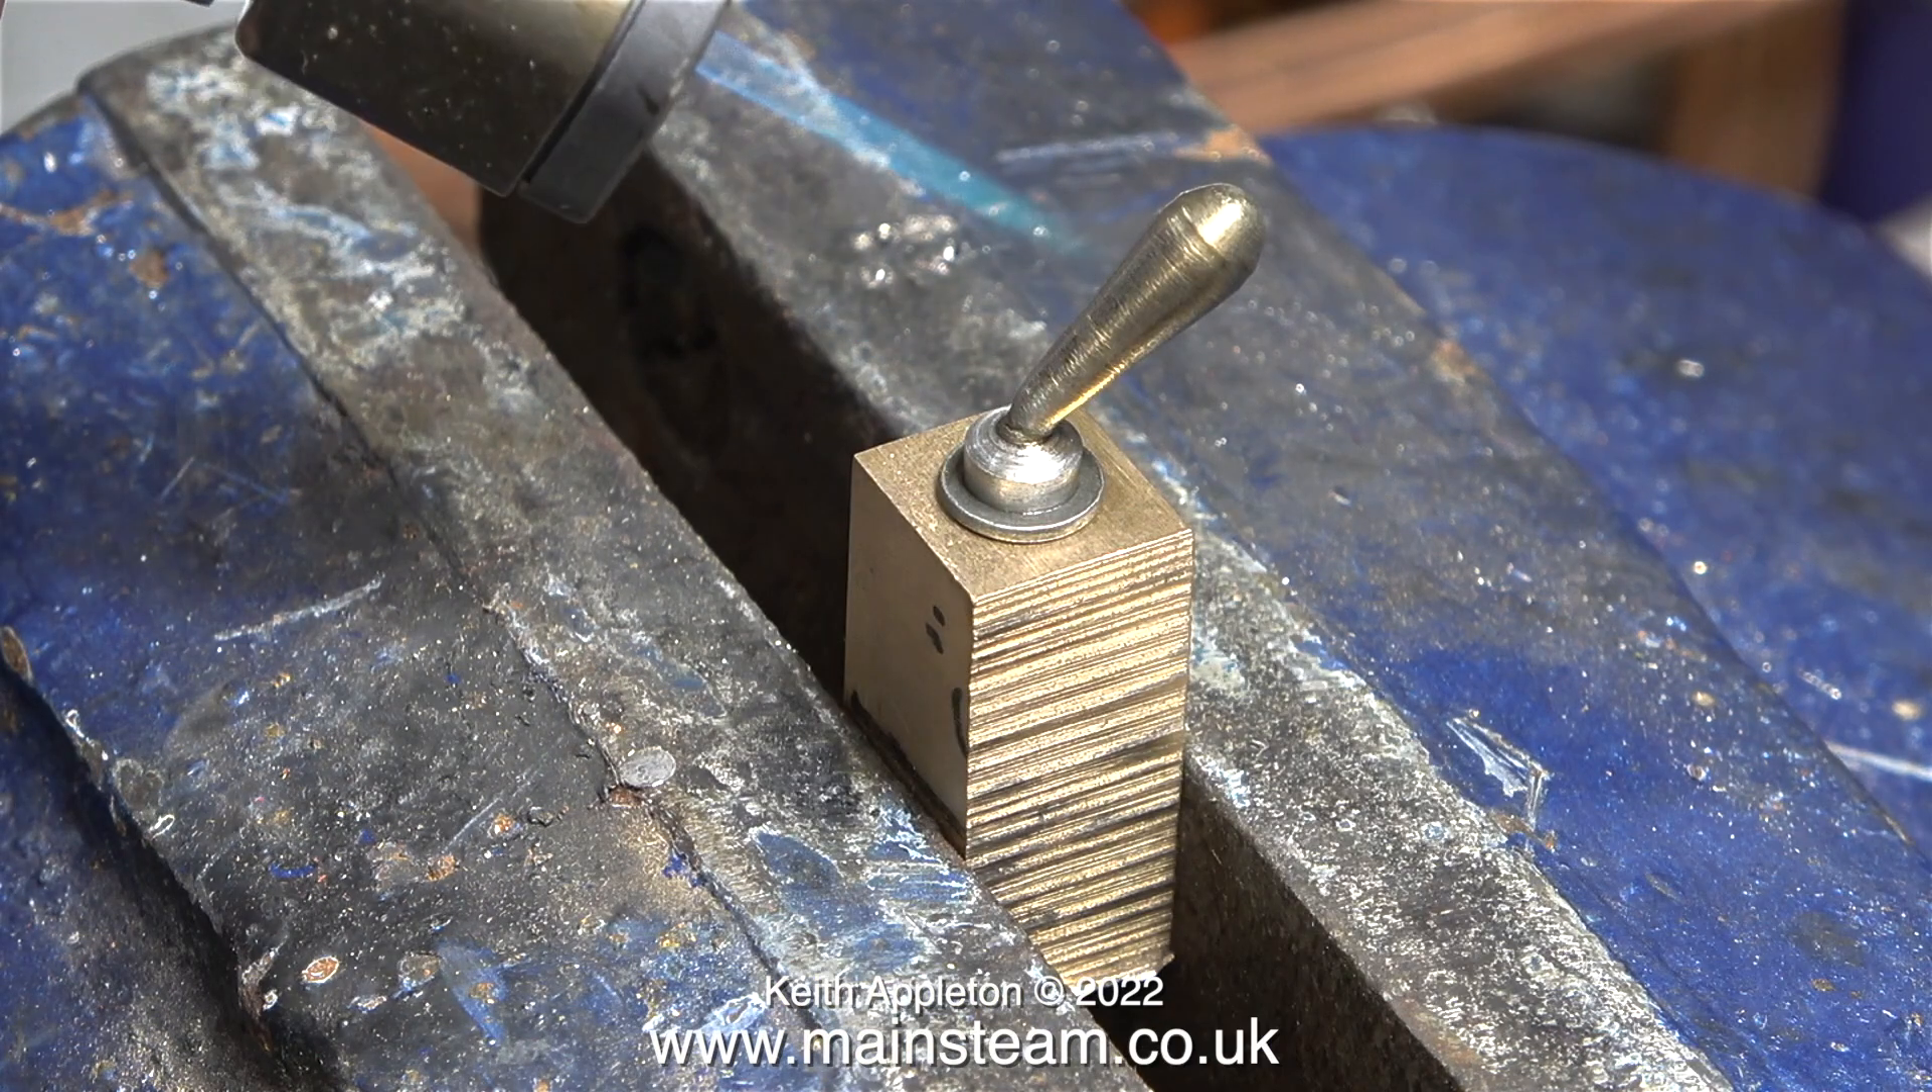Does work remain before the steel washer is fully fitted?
No.